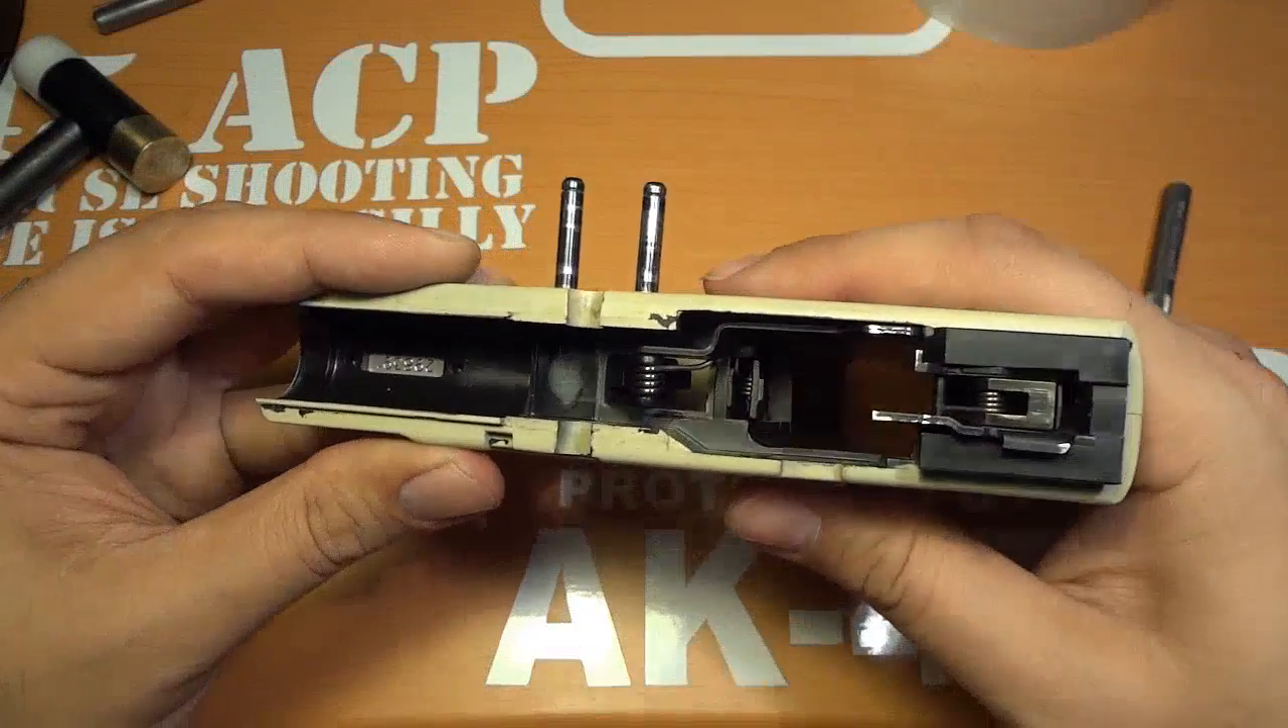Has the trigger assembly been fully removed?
No.